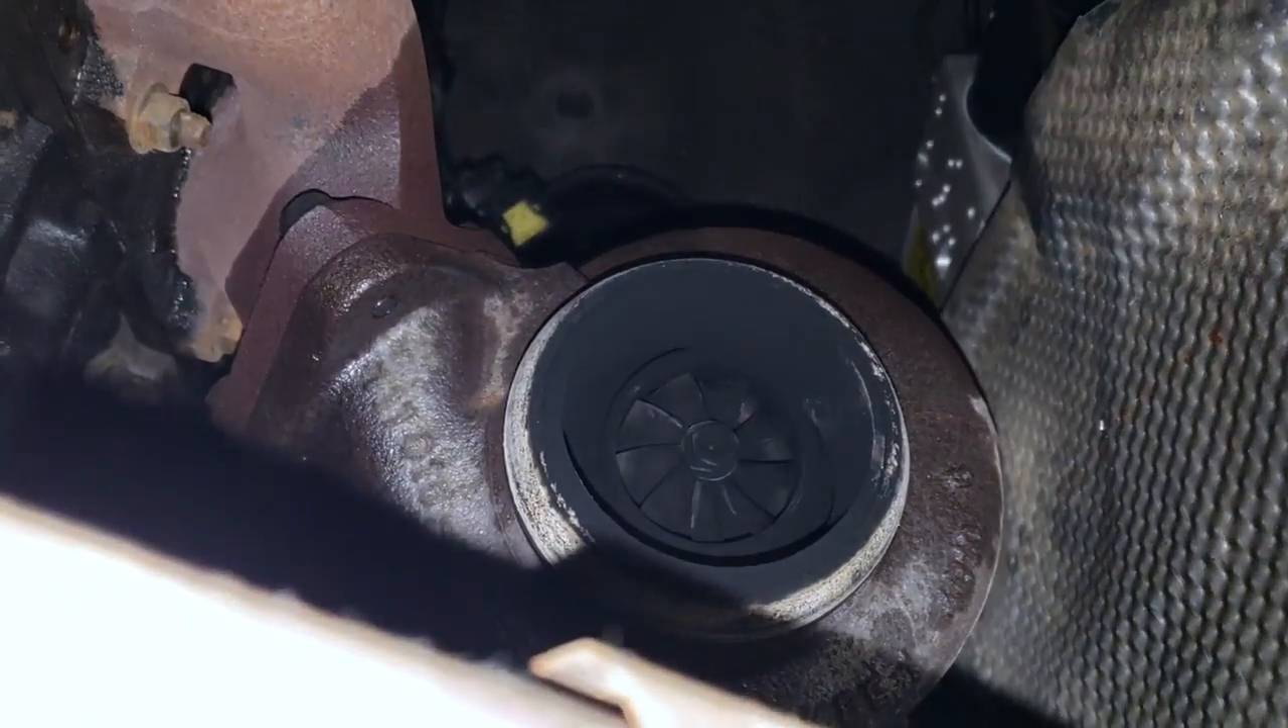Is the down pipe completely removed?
Yes.